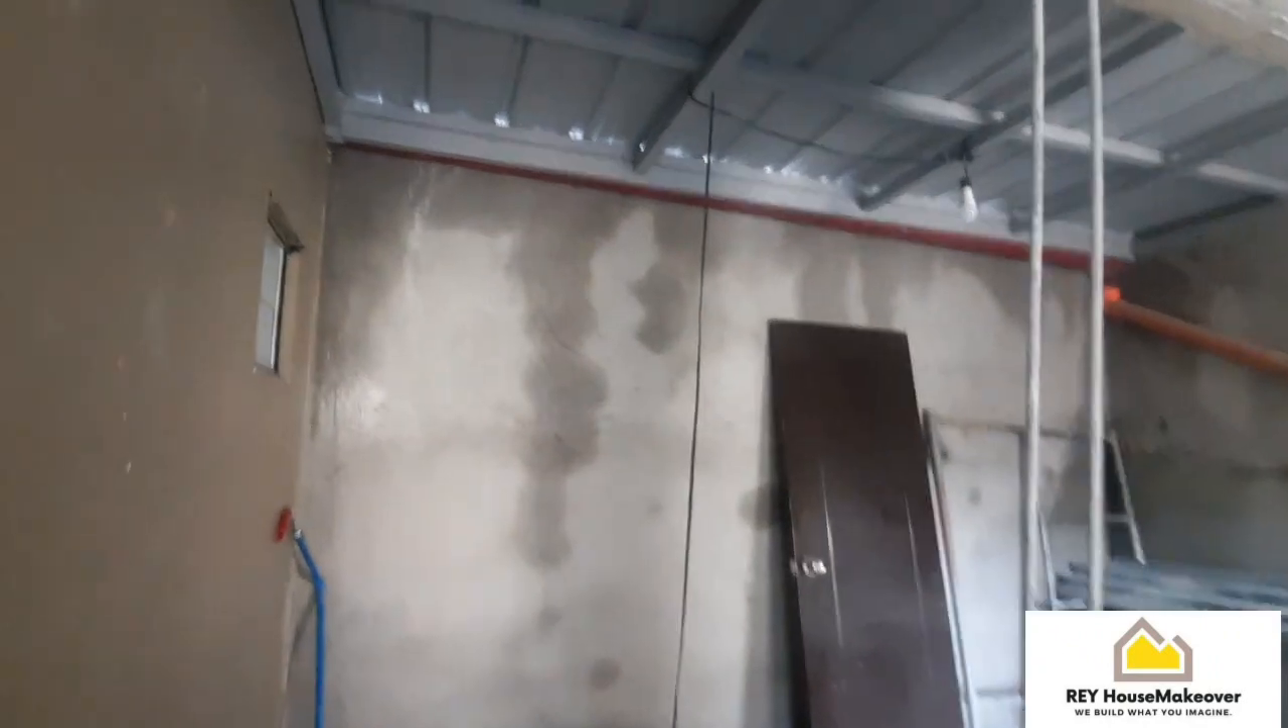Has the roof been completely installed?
Yes.